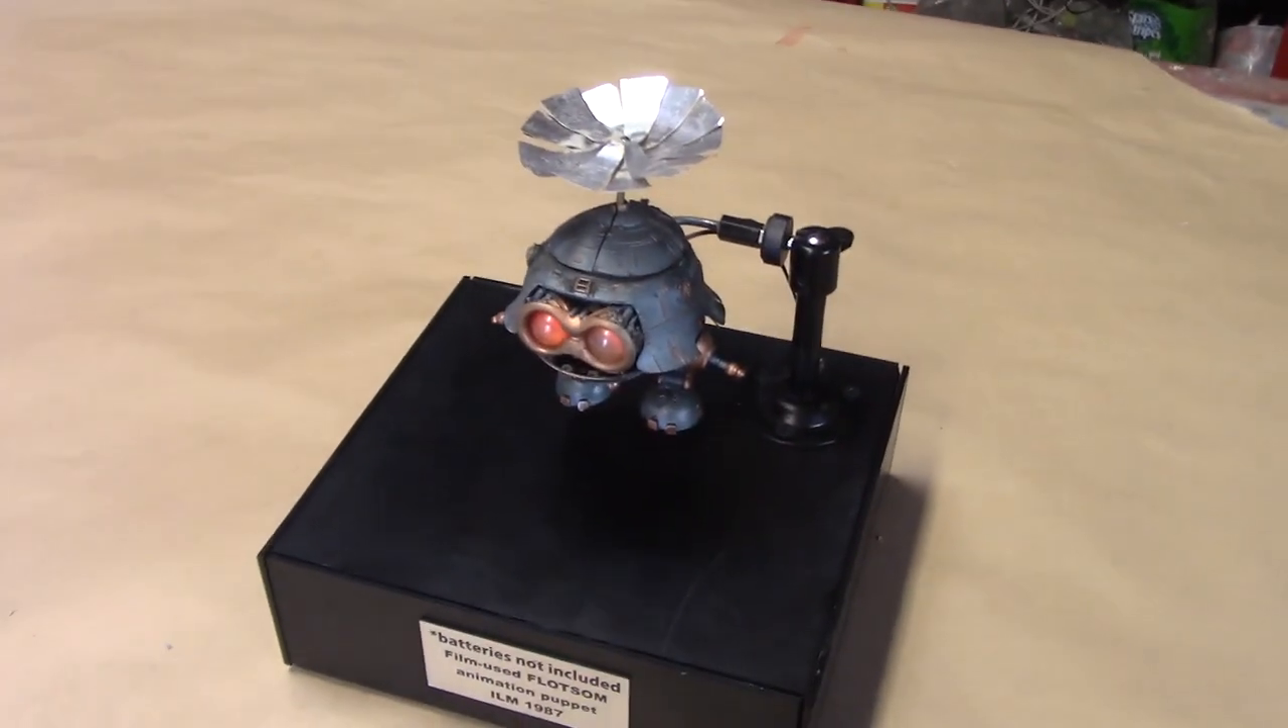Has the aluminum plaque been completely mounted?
Yes.